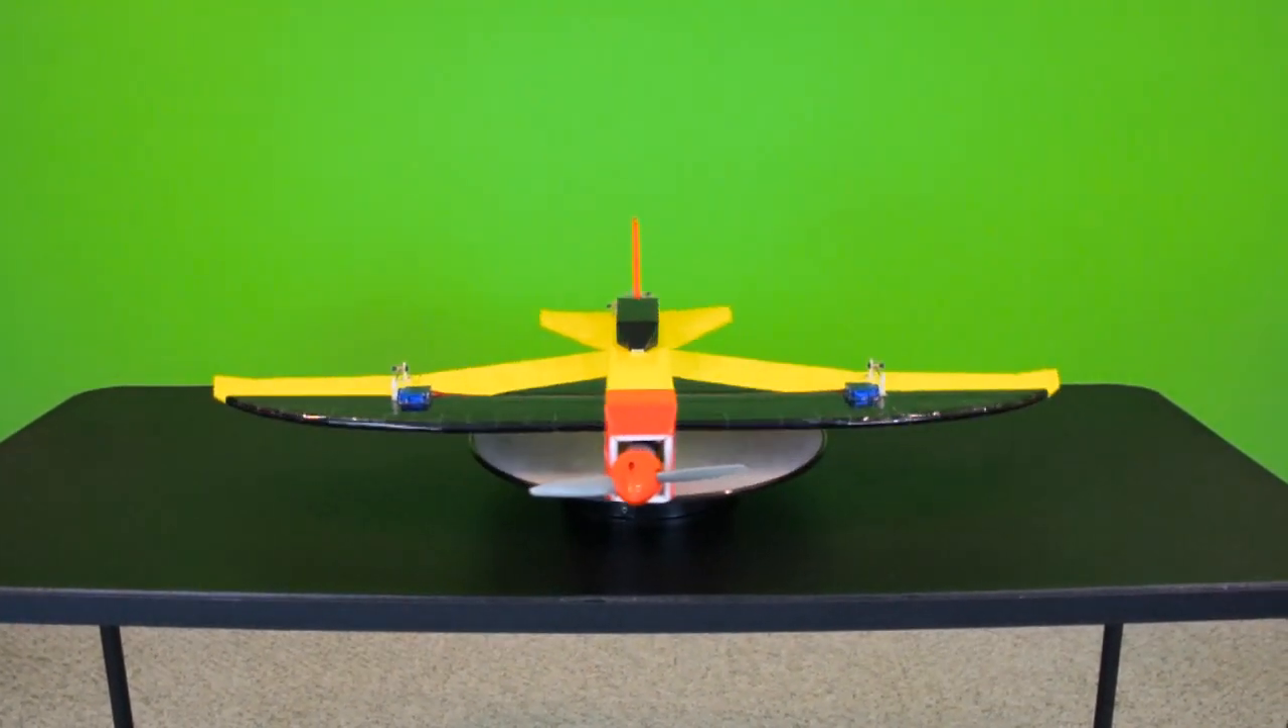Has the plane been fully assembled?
Yes.